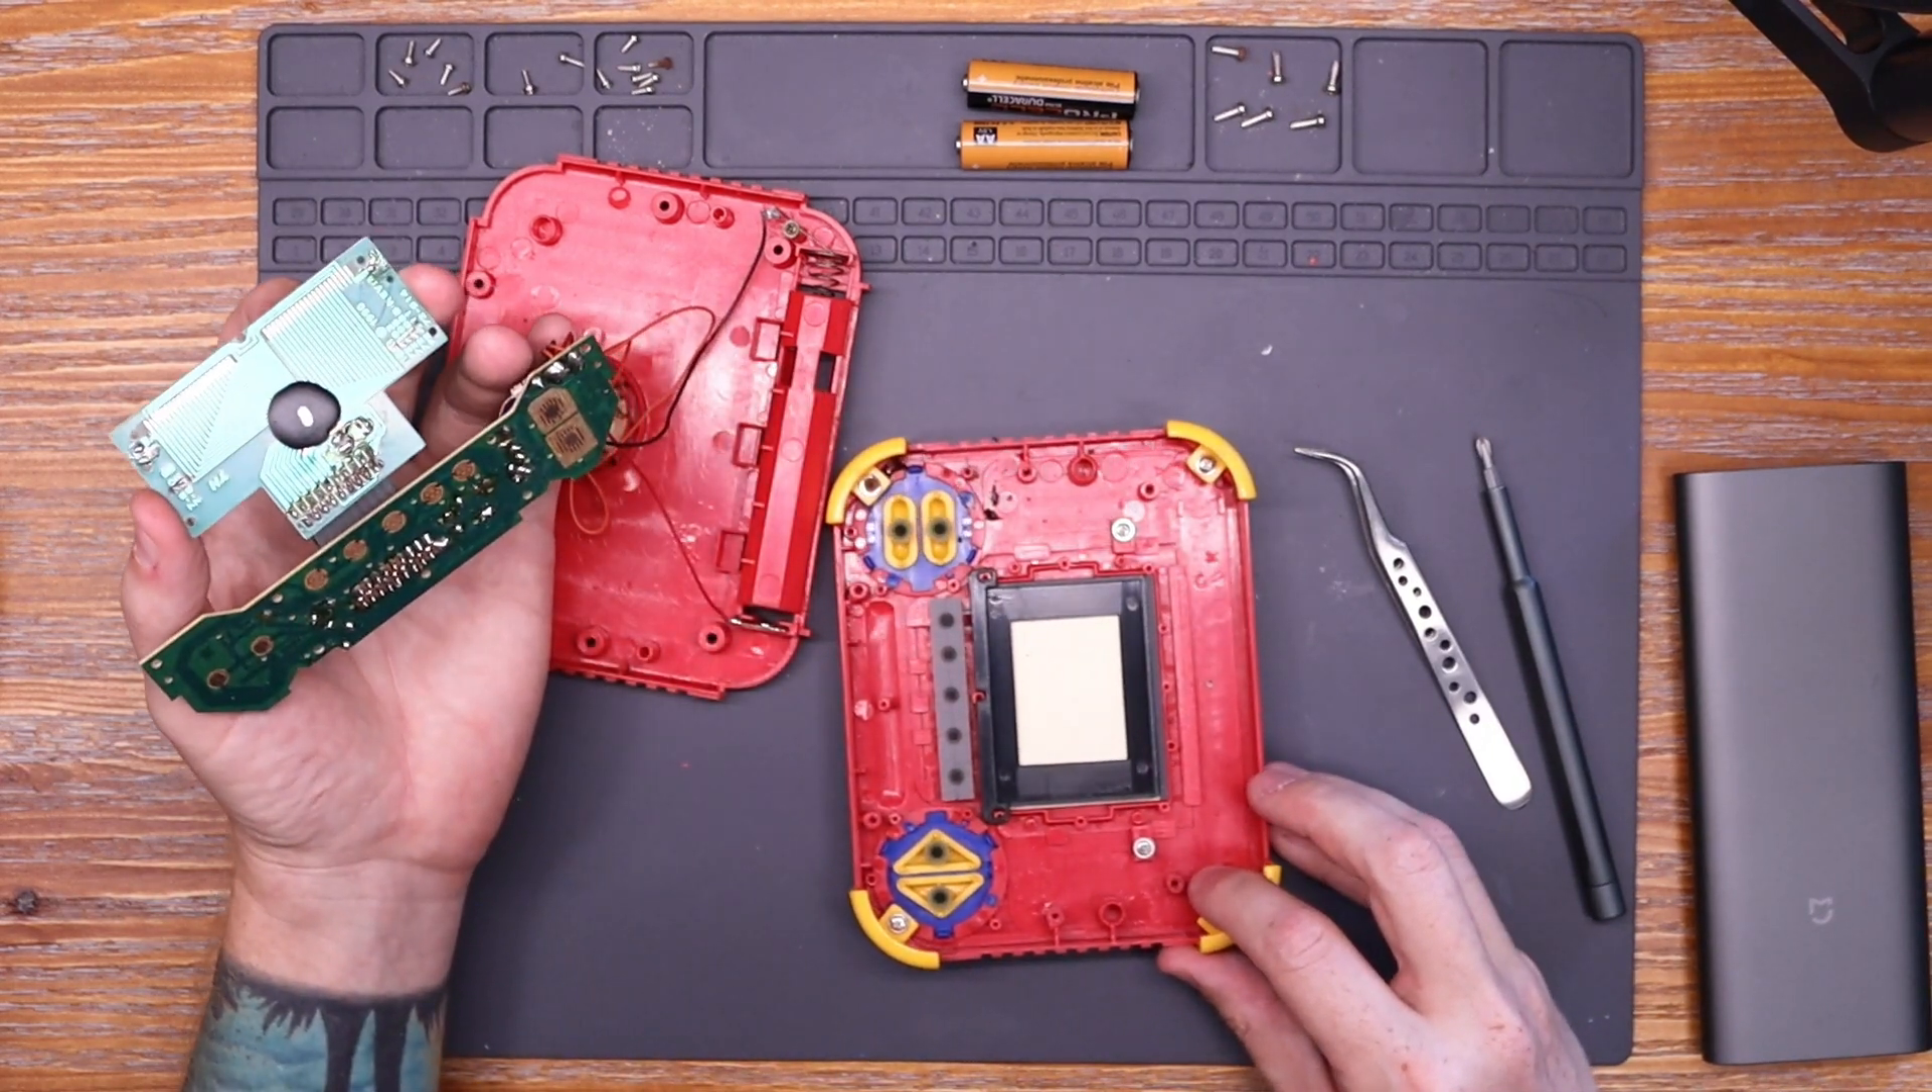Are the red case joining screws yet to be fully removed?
No.